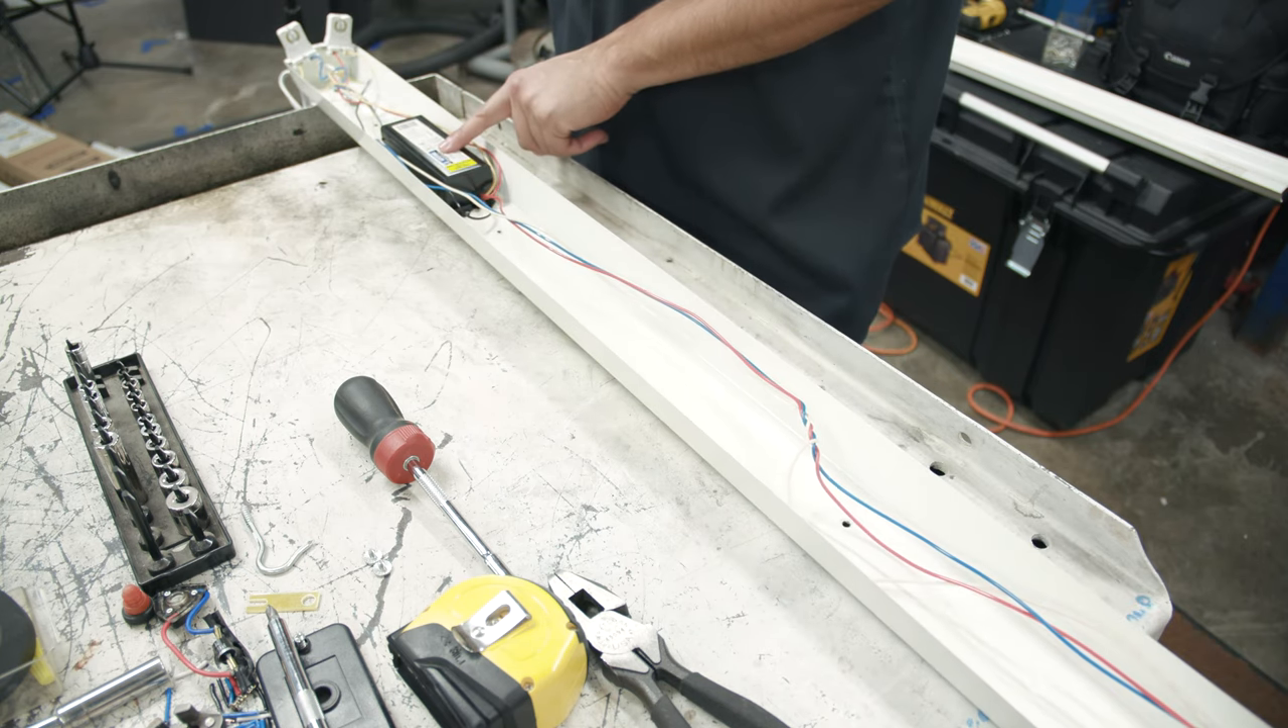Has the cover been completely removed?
Yes.